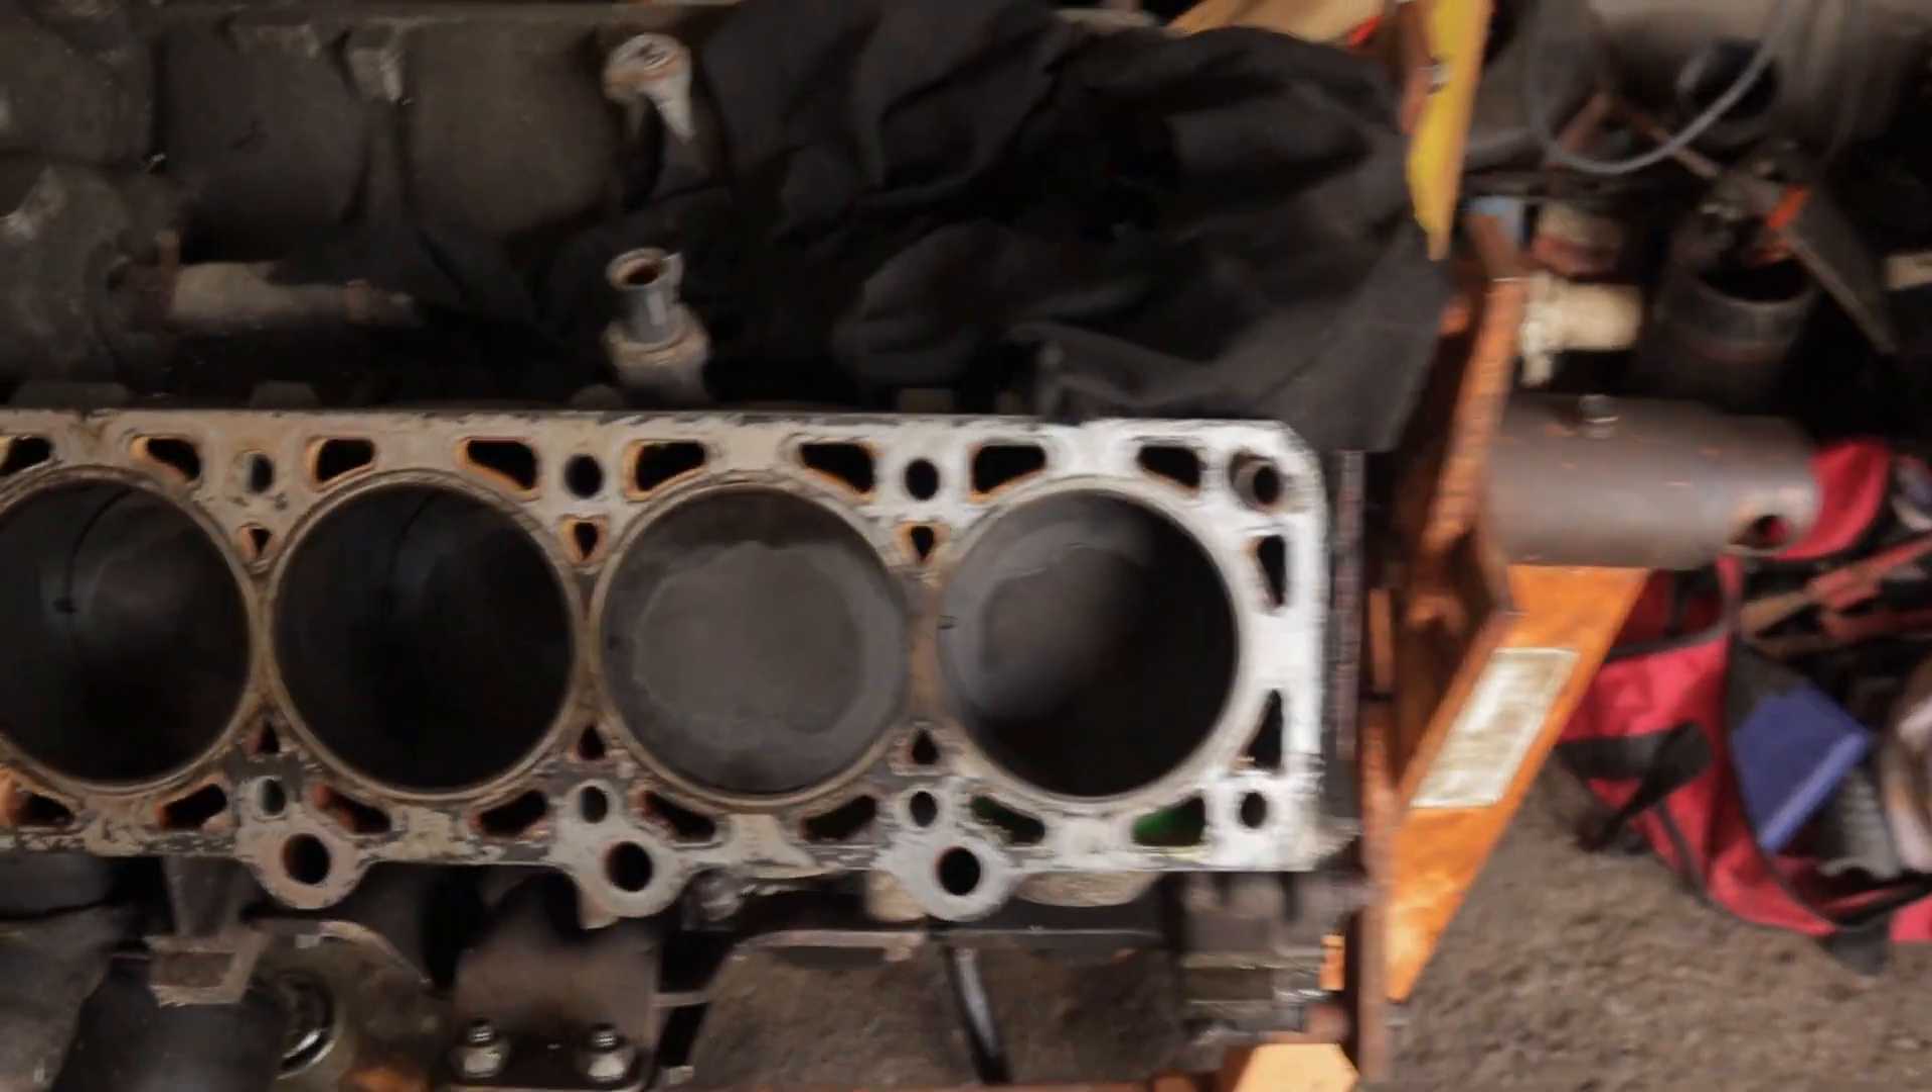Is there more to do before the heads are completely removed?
No.